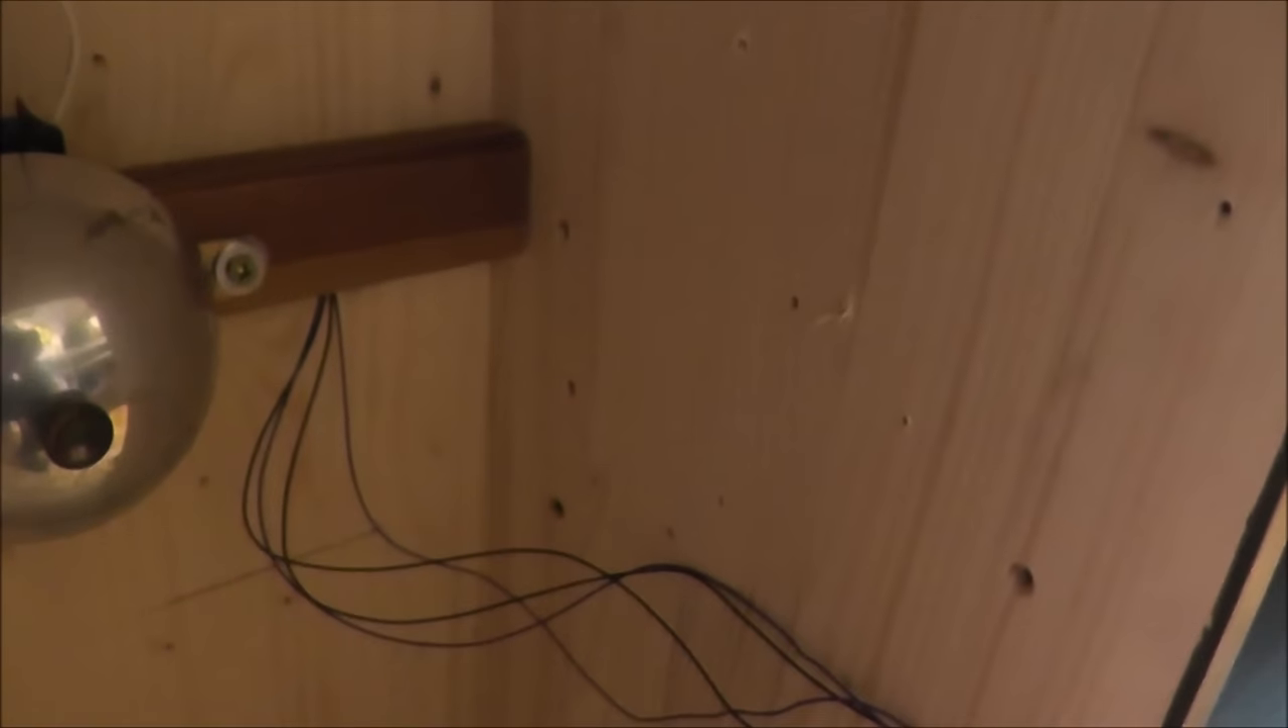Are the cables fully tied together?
No.